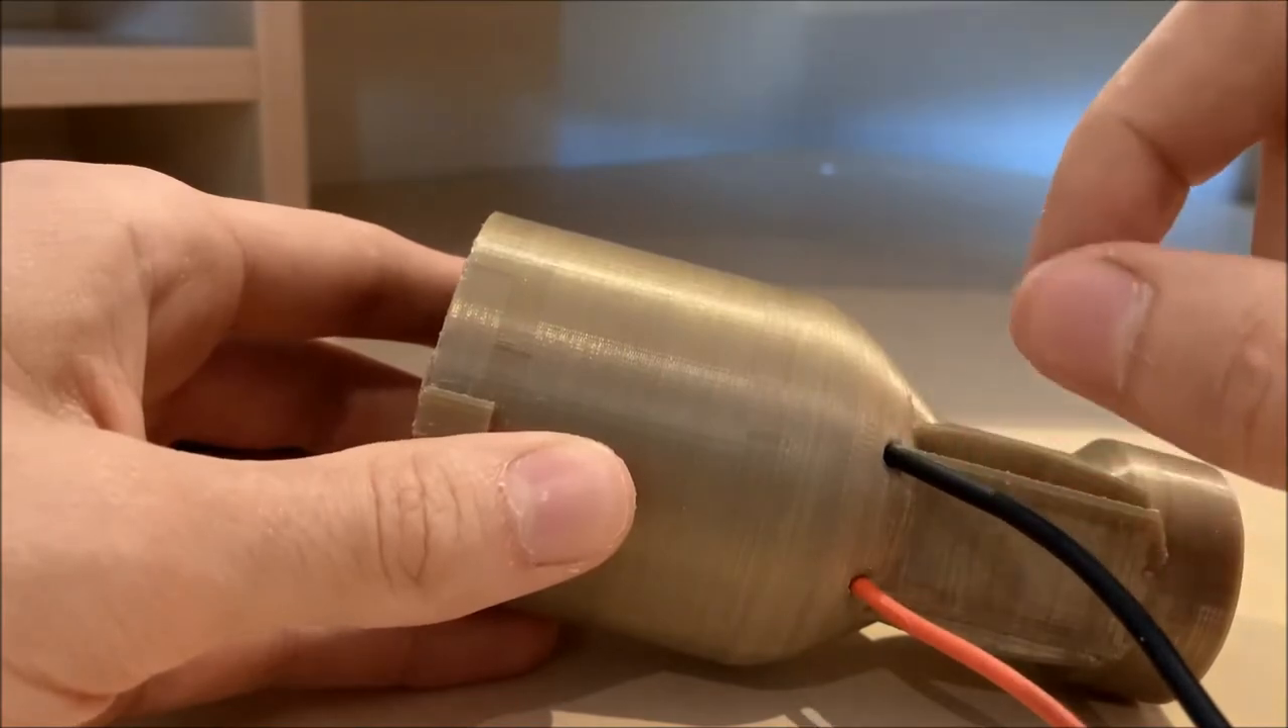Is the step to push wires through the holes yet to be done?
No.